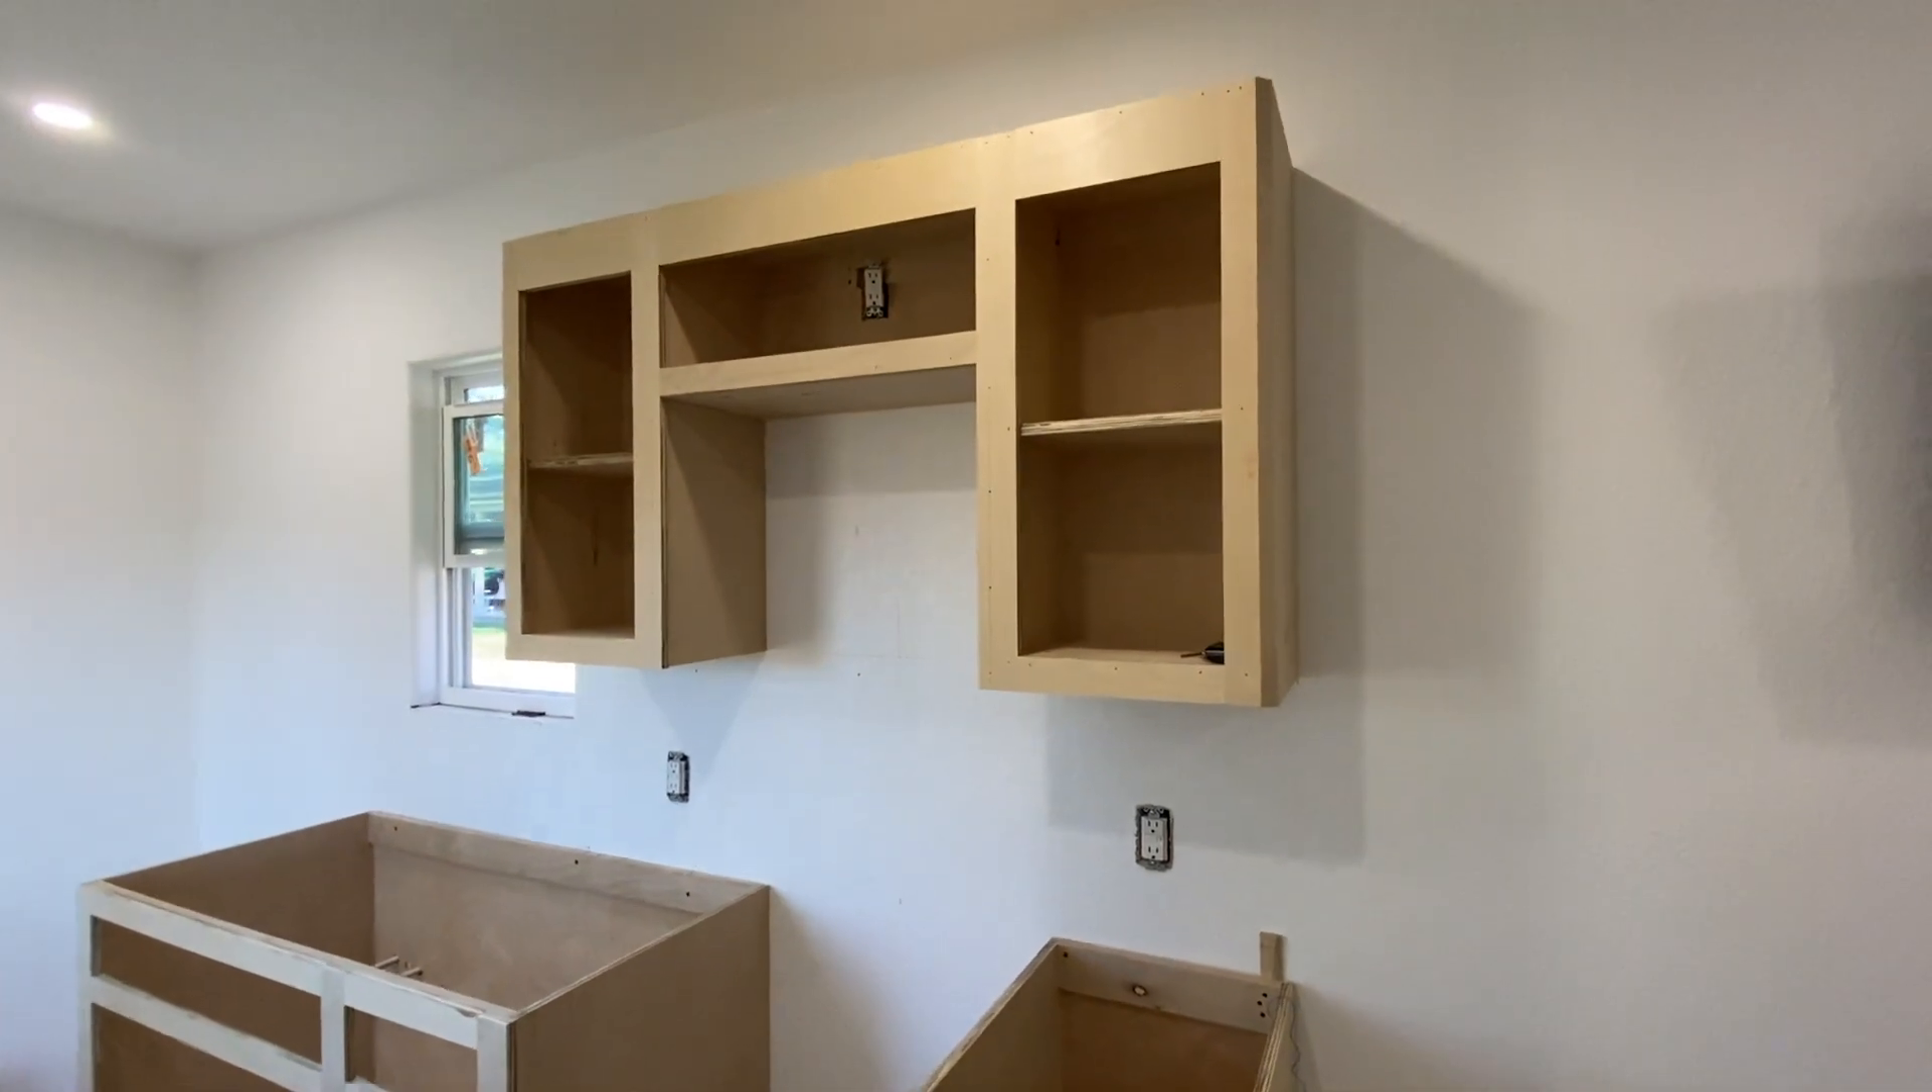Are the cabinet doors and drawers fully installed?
No.